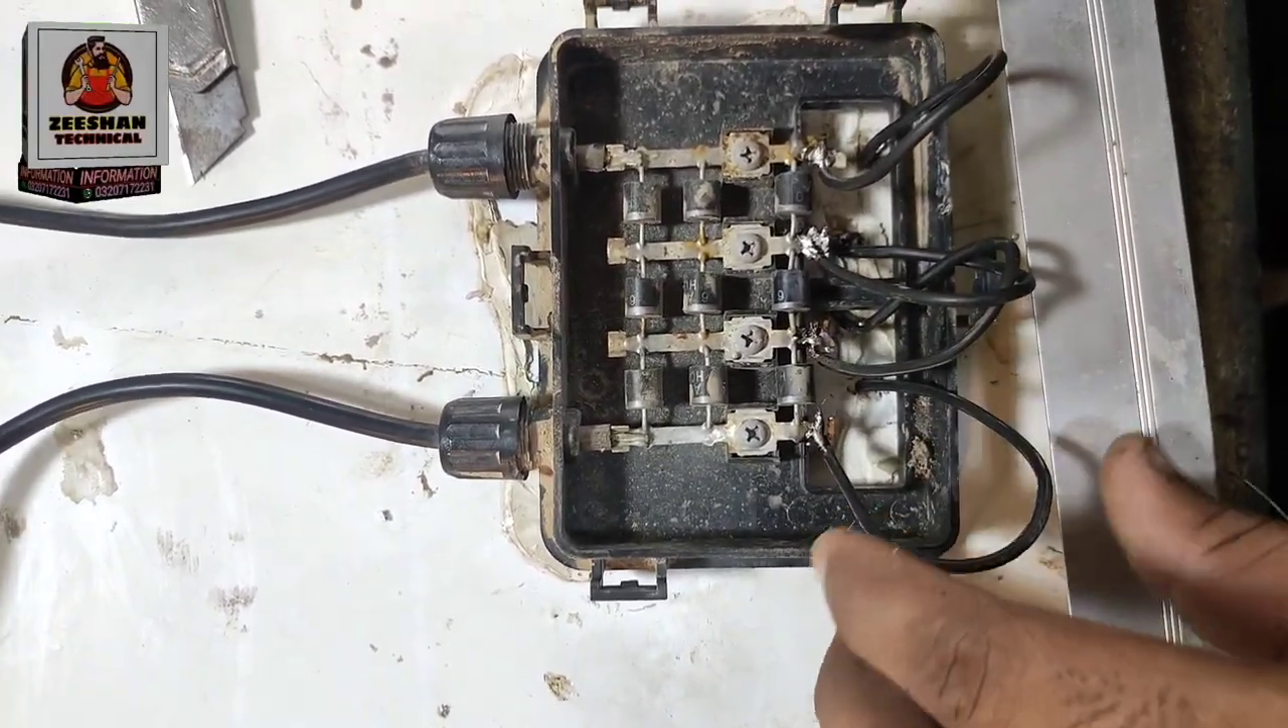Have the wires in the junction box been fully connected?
Yes.